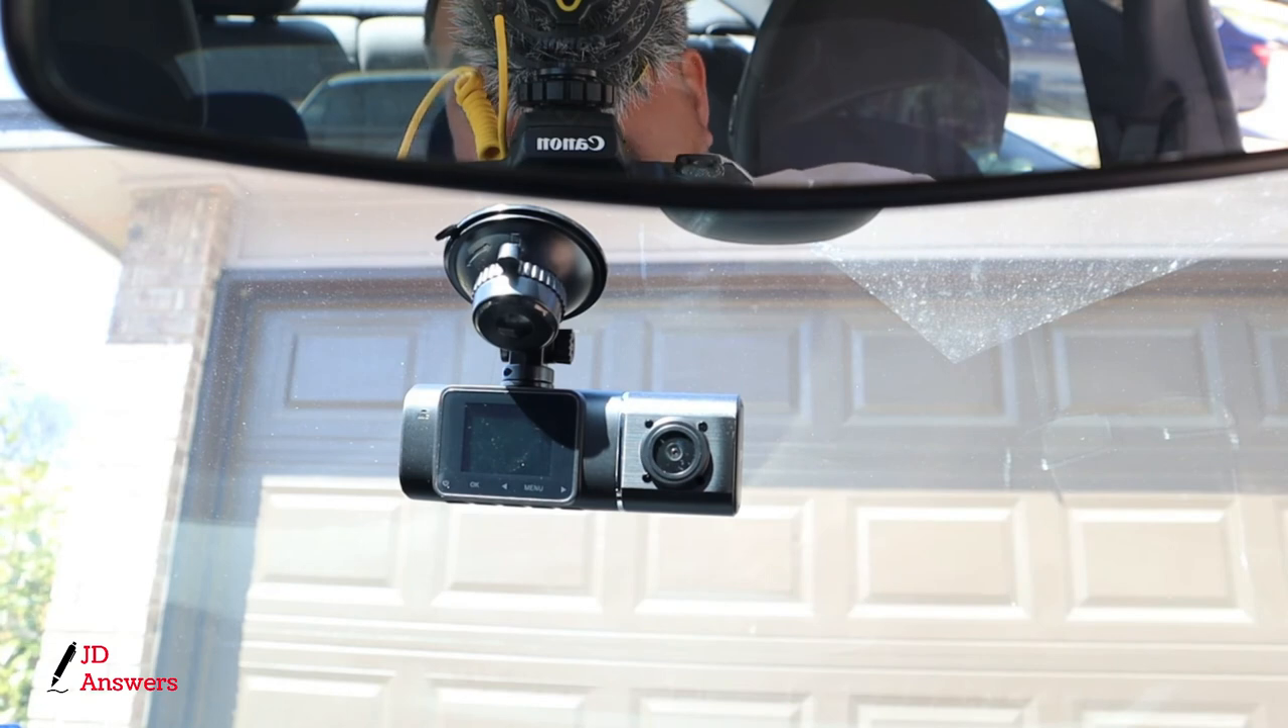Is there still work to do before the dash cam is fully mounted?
No.